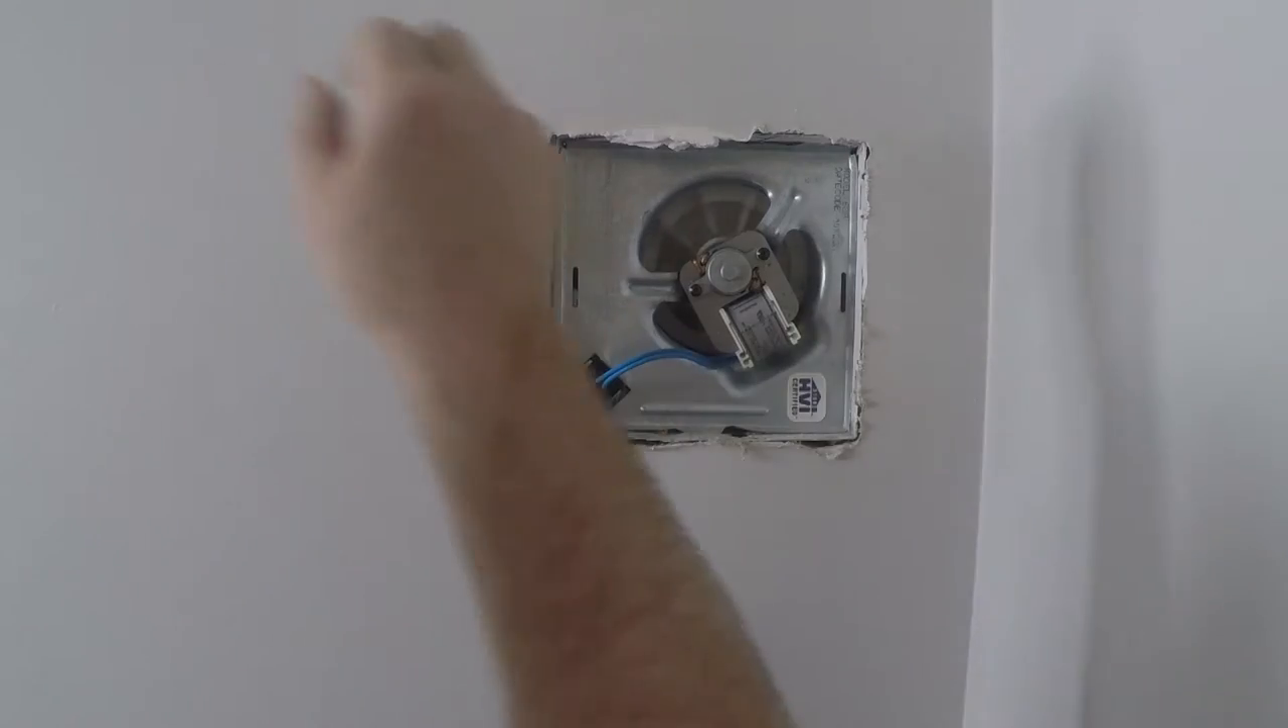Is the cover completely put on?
No.